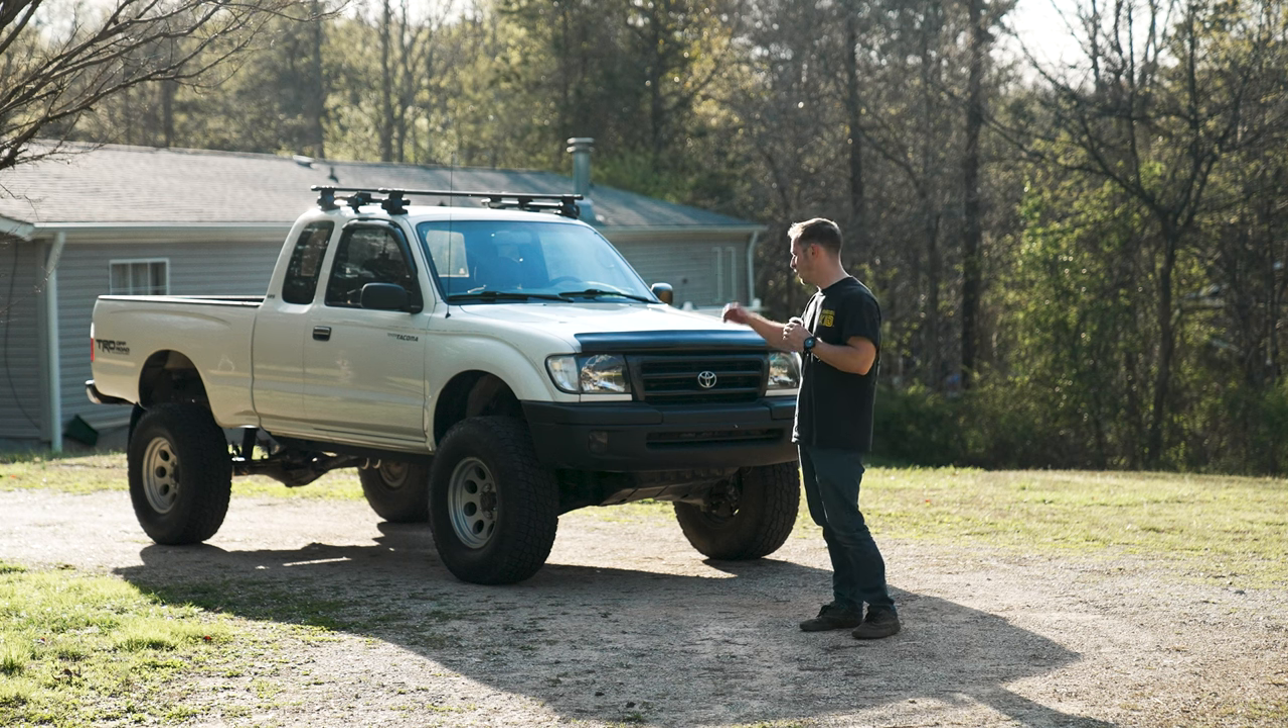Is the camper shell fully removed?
Yes.